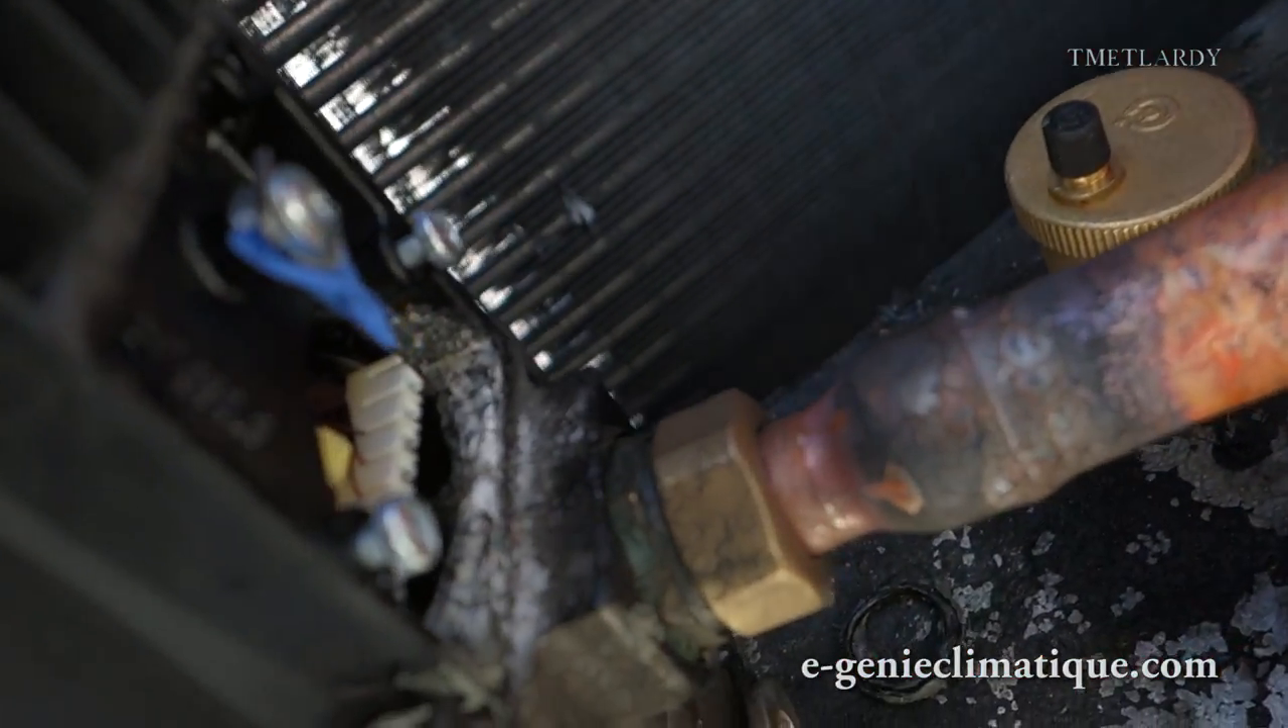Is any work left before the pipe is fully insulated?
Yes.